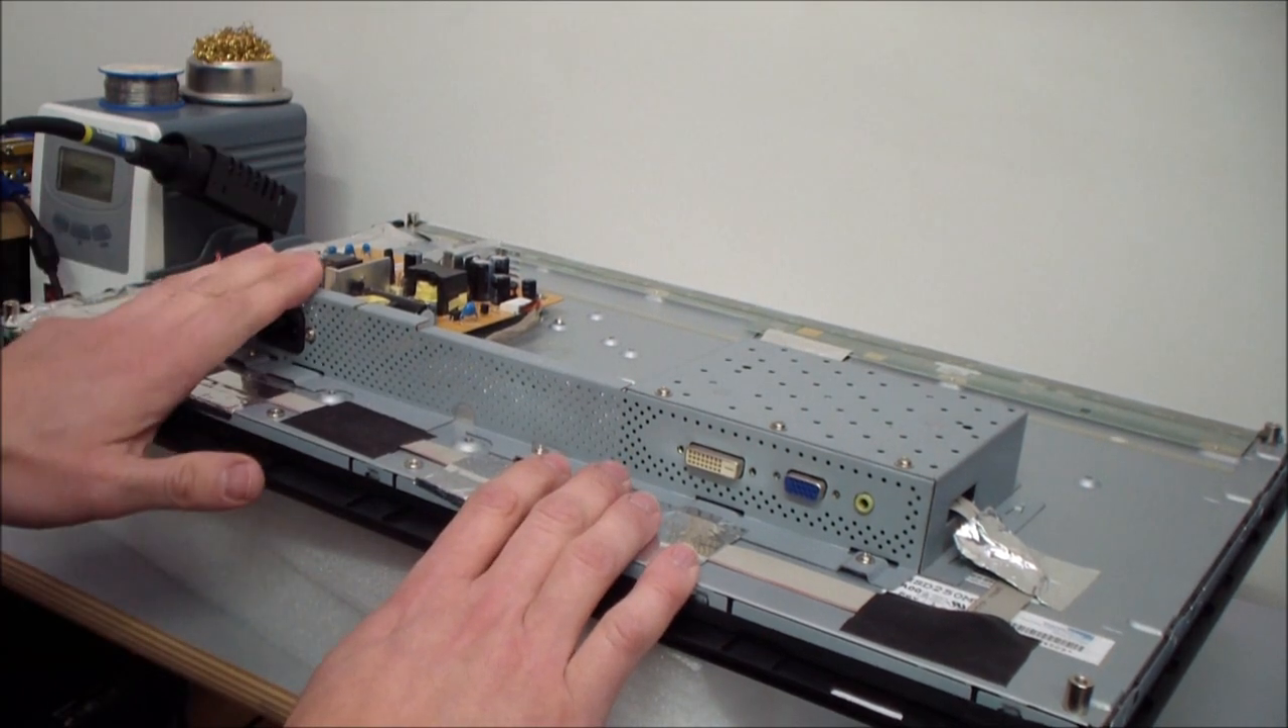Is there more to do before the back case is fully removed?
No.